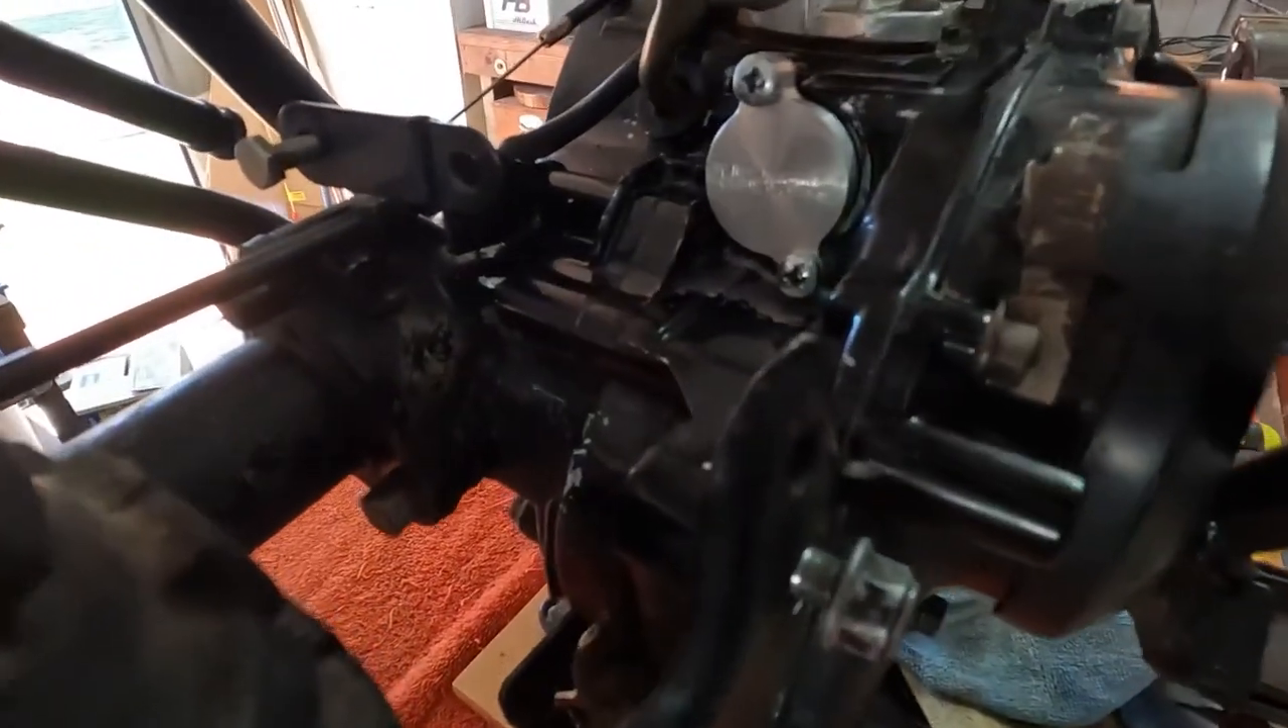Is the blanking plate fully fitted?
Yes.